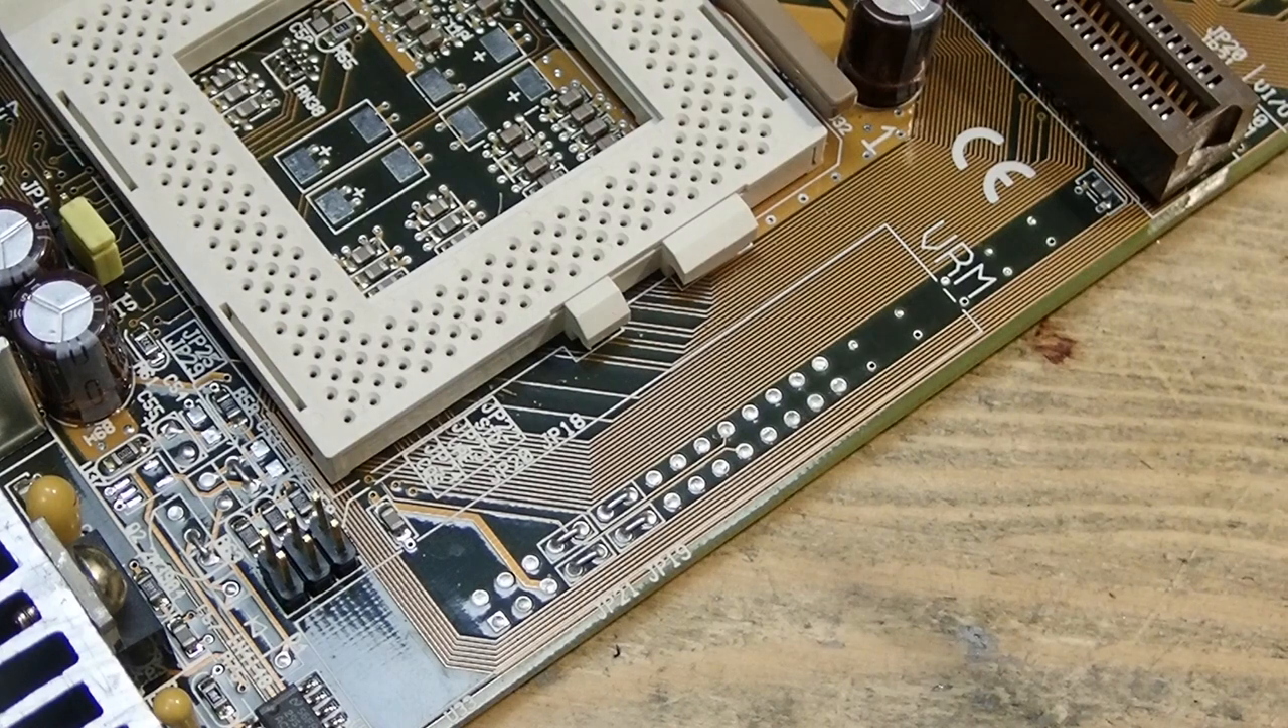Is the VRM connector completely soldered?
No.